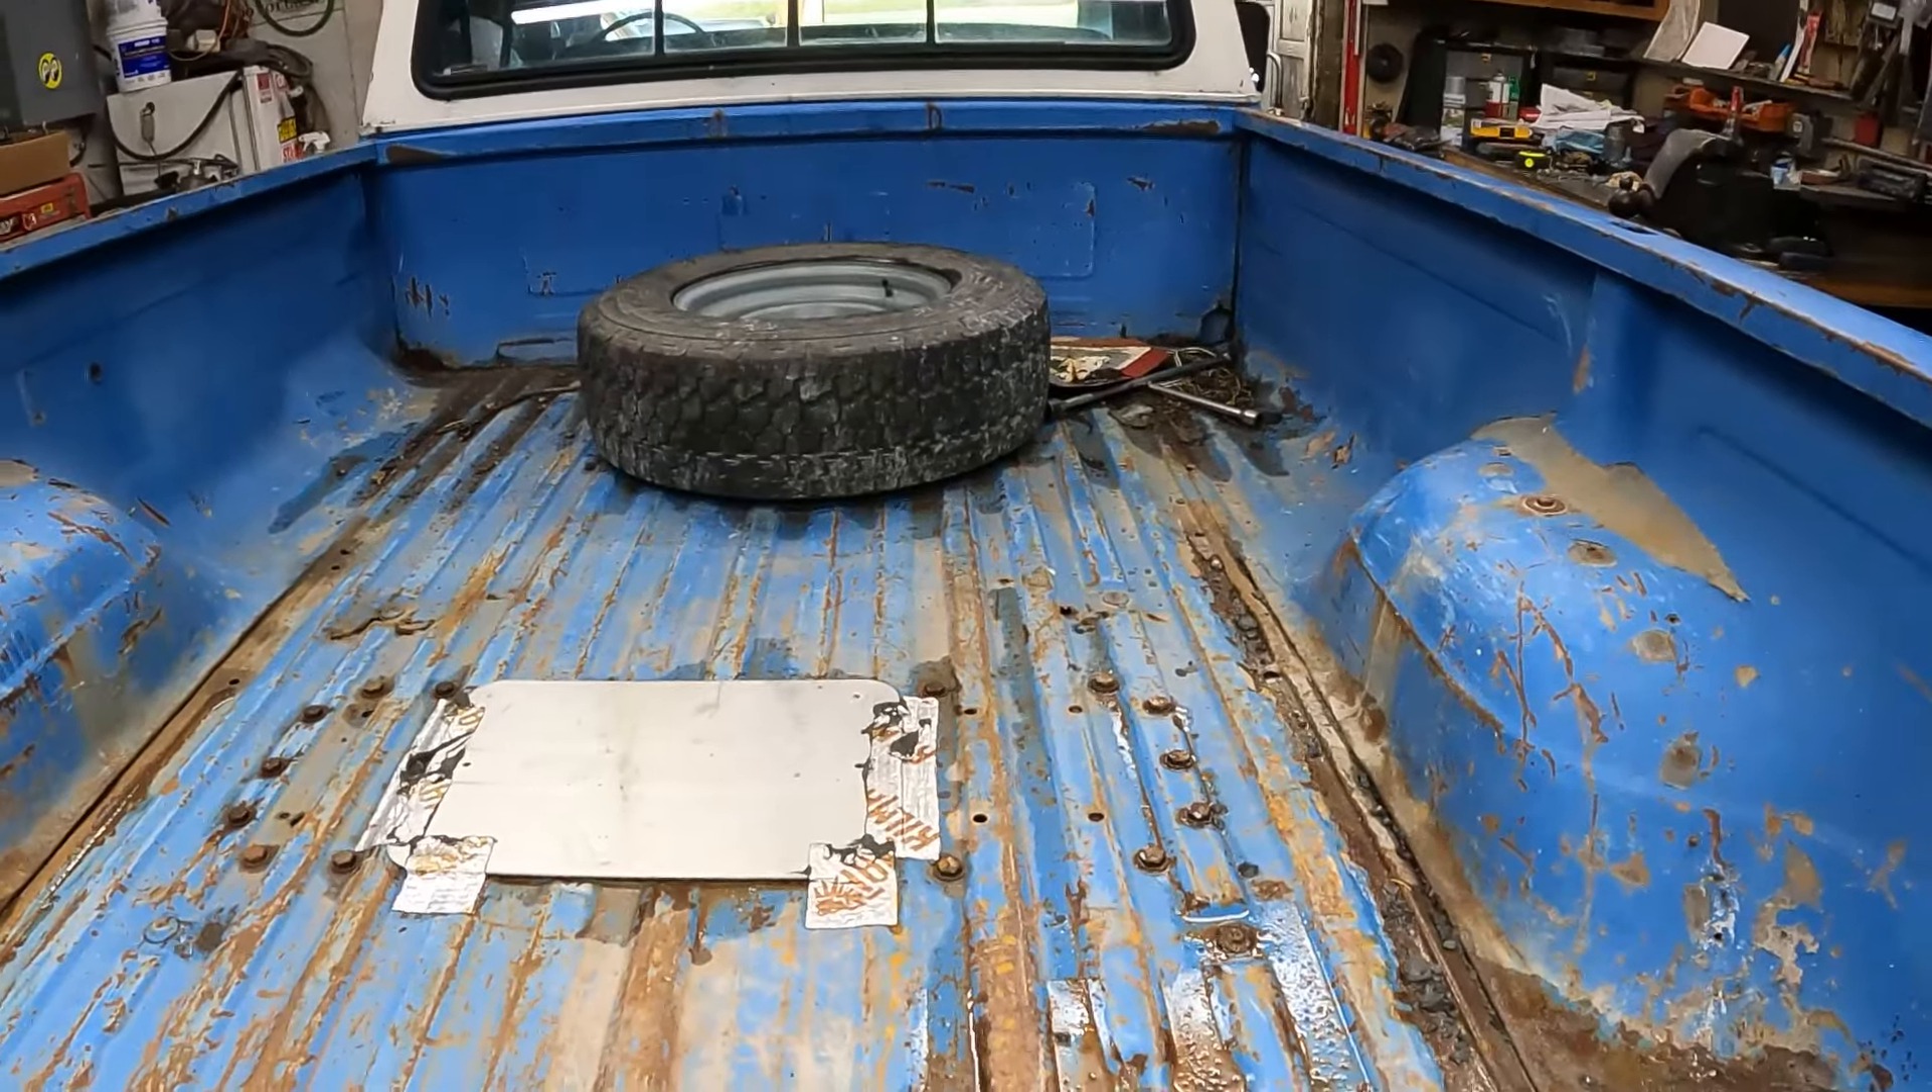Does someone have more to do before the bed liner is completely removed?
No.